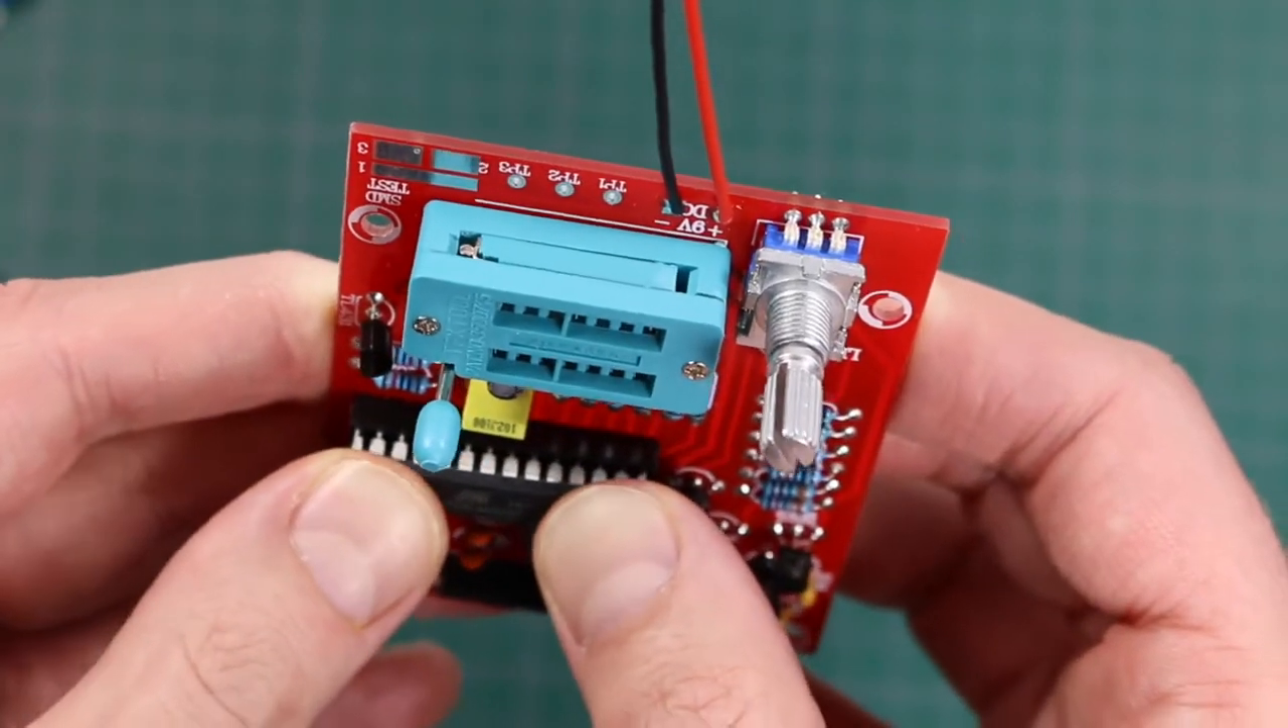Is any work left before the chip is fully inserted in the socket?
Yes.